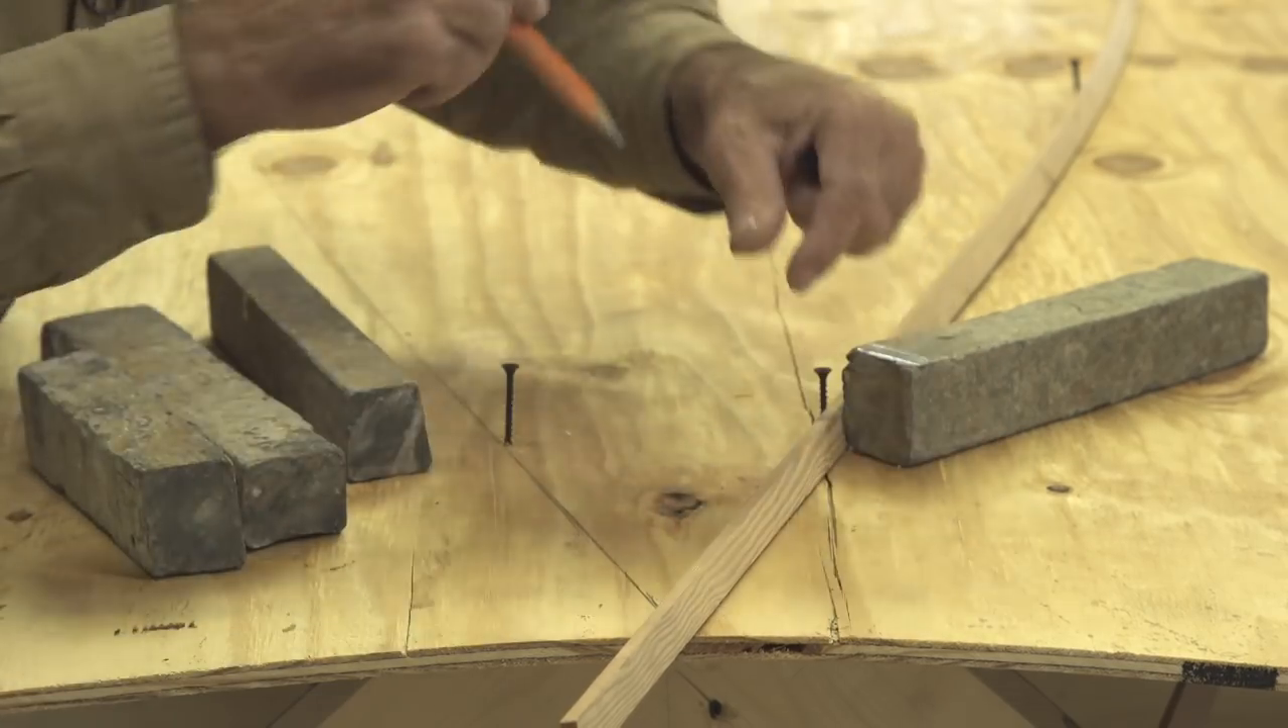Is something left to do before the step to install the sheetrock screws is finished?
No.